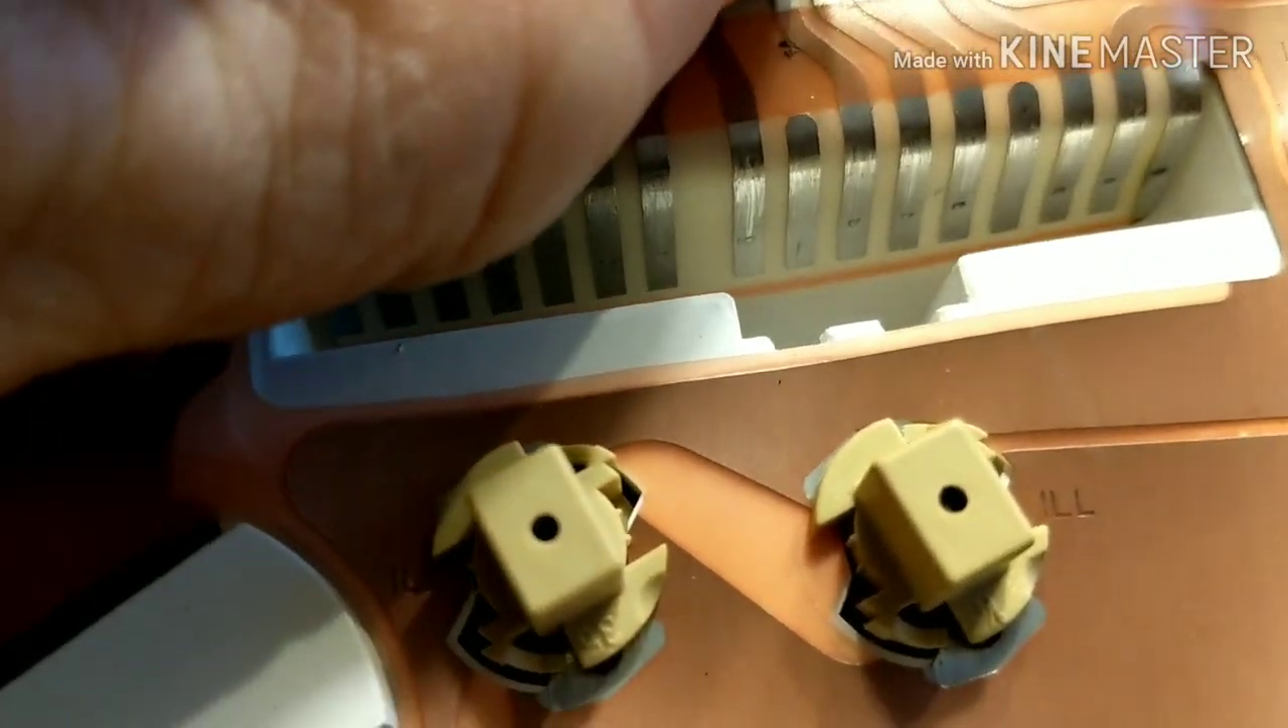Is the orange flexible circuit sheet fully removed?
No.